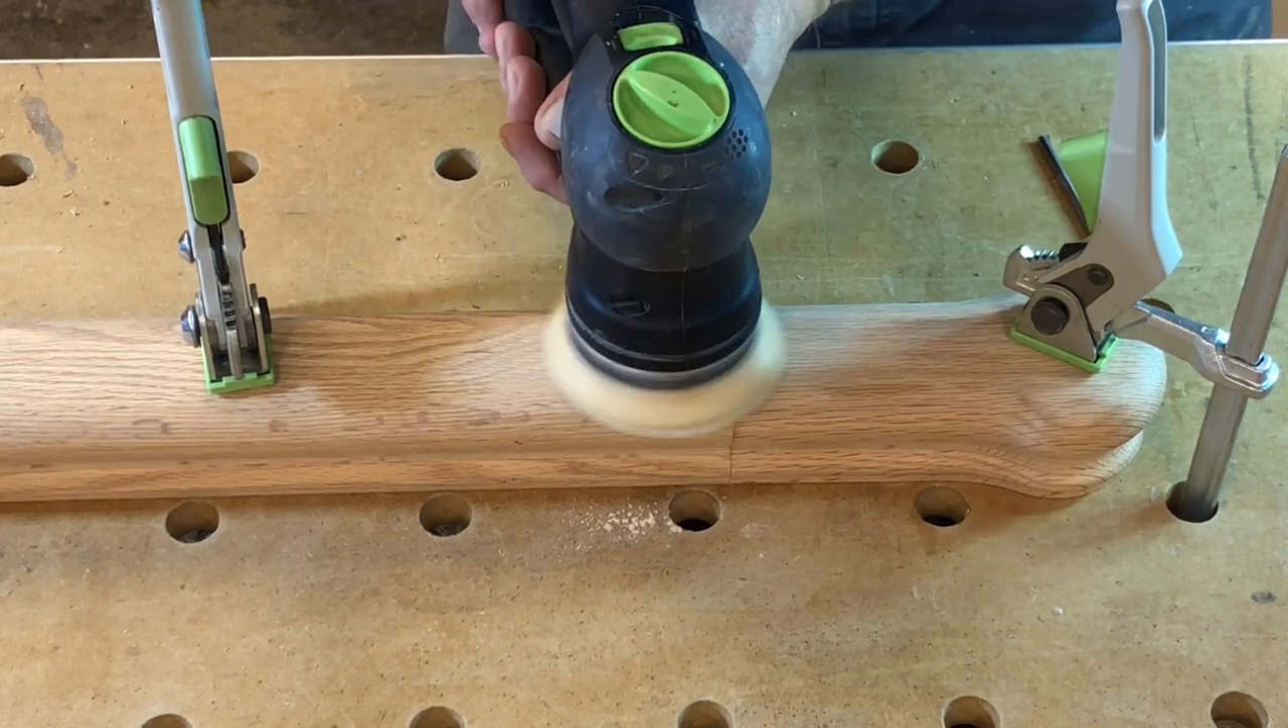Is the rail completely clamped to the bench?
Yes.